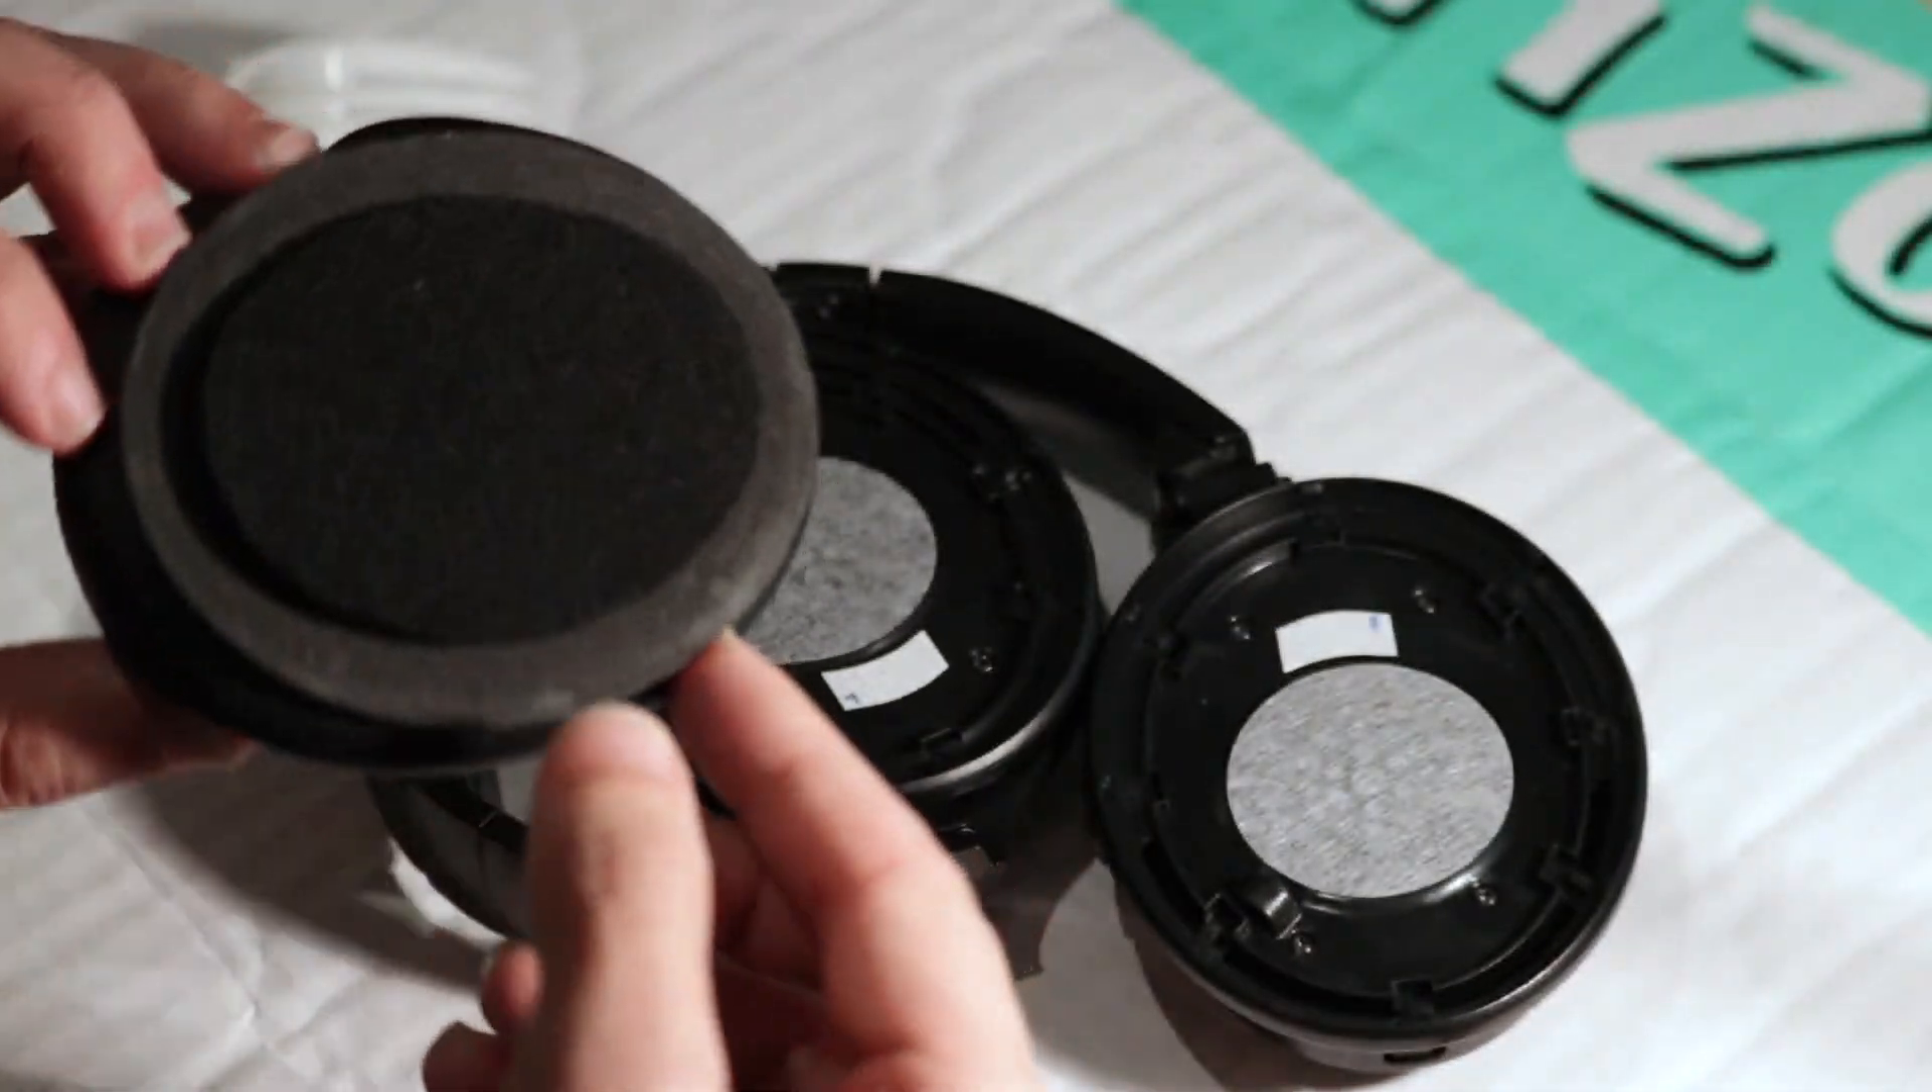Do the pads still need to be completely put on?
Yes.